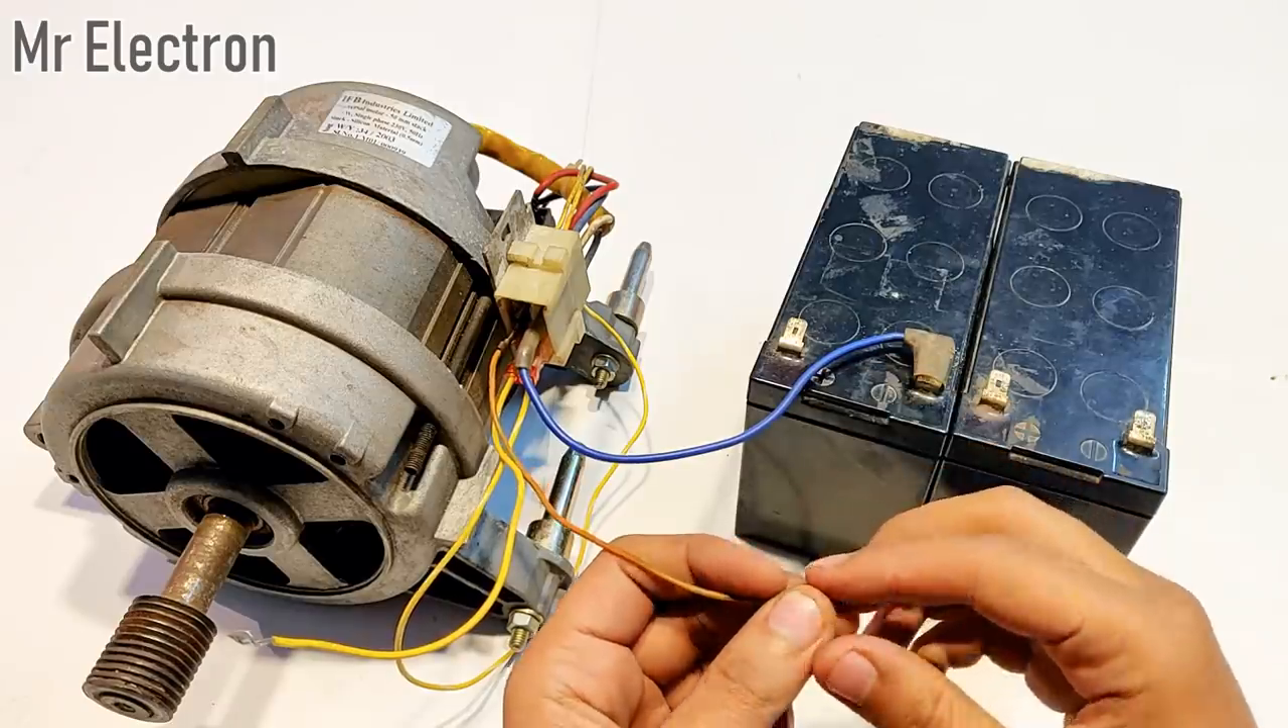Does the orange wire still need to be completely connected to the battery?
Yes.